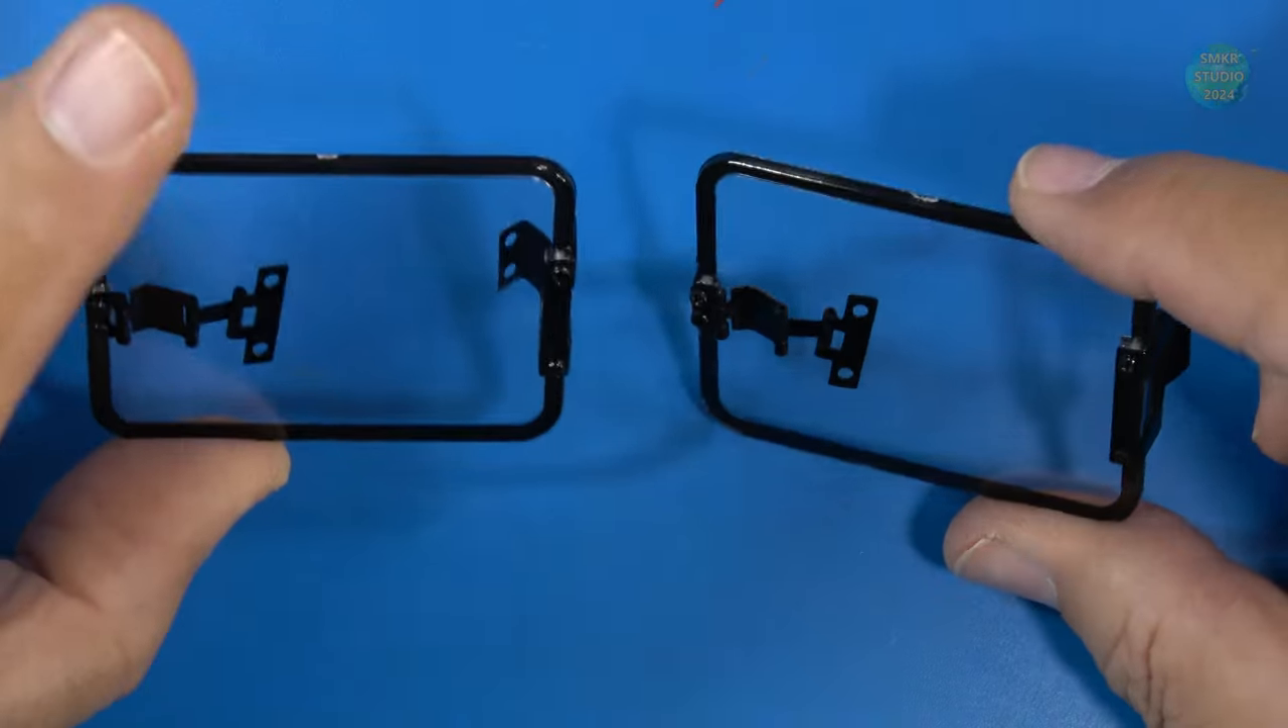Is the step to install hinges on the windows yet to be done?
No.